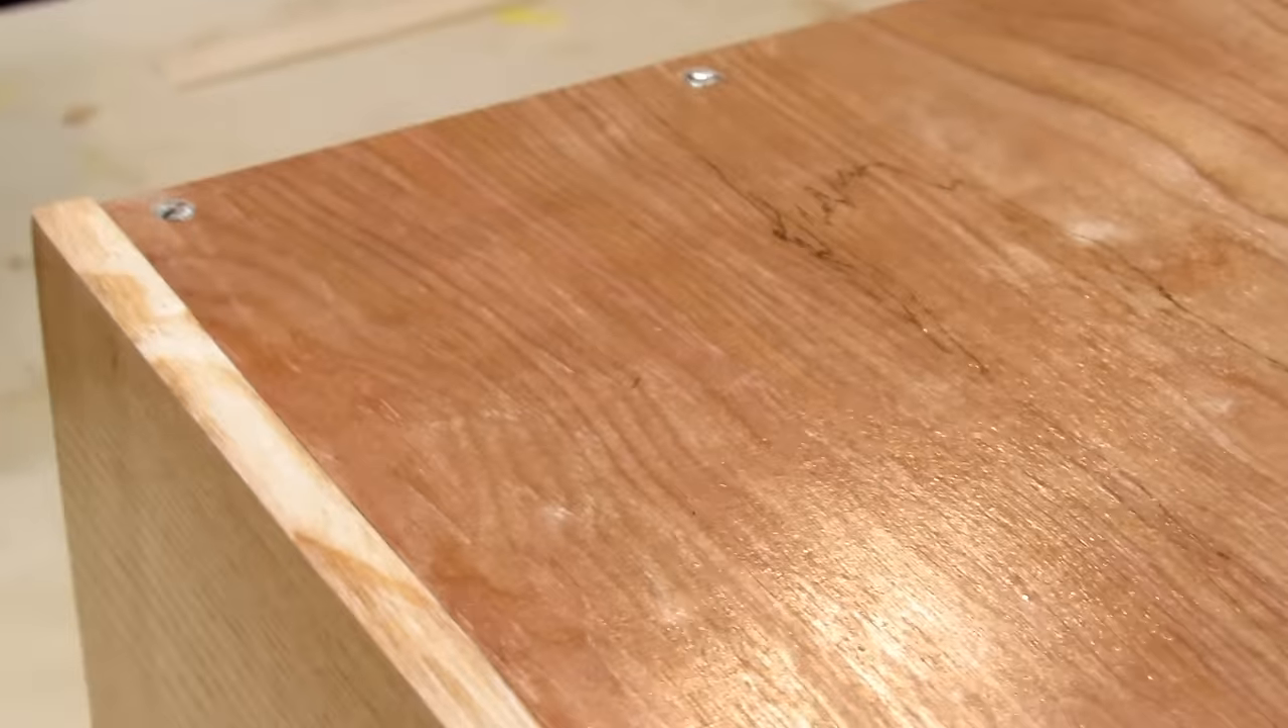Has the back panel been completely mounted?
Yes.